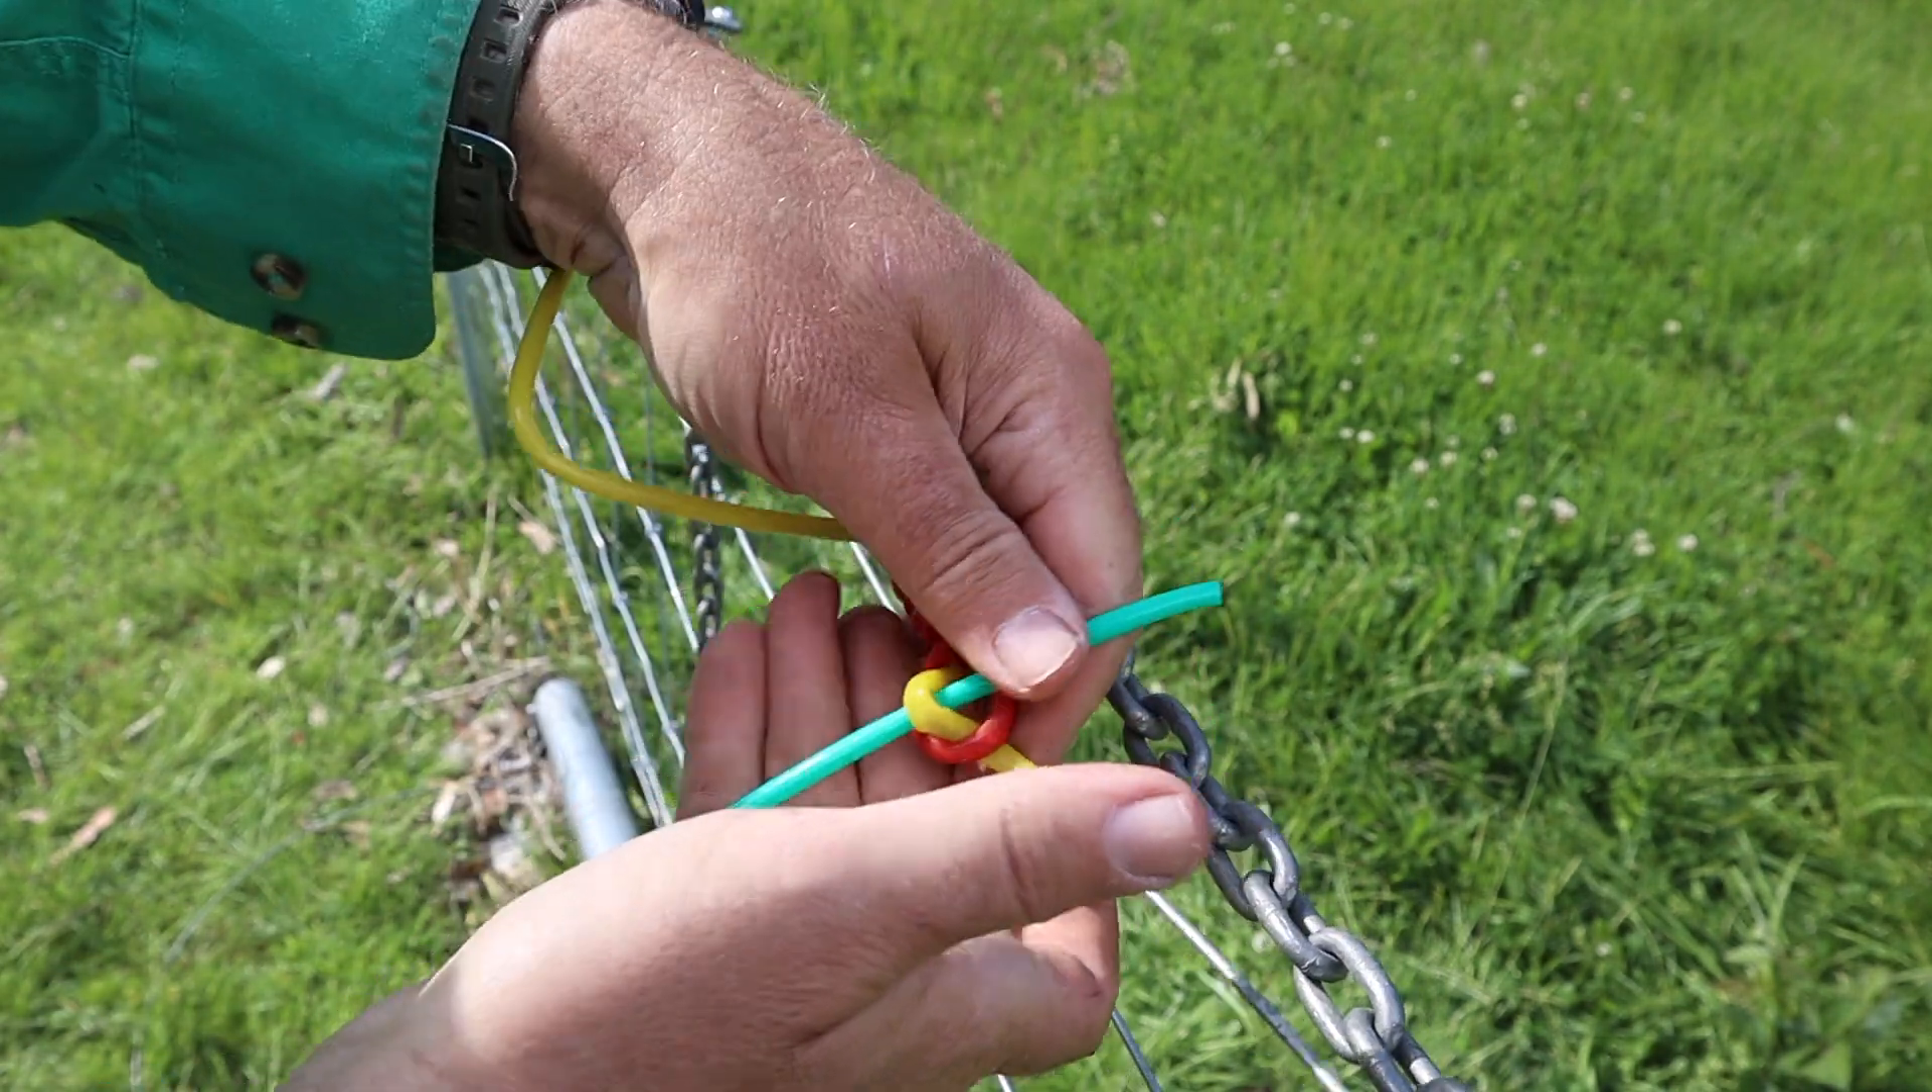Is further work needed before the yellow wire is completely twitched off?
Yes.